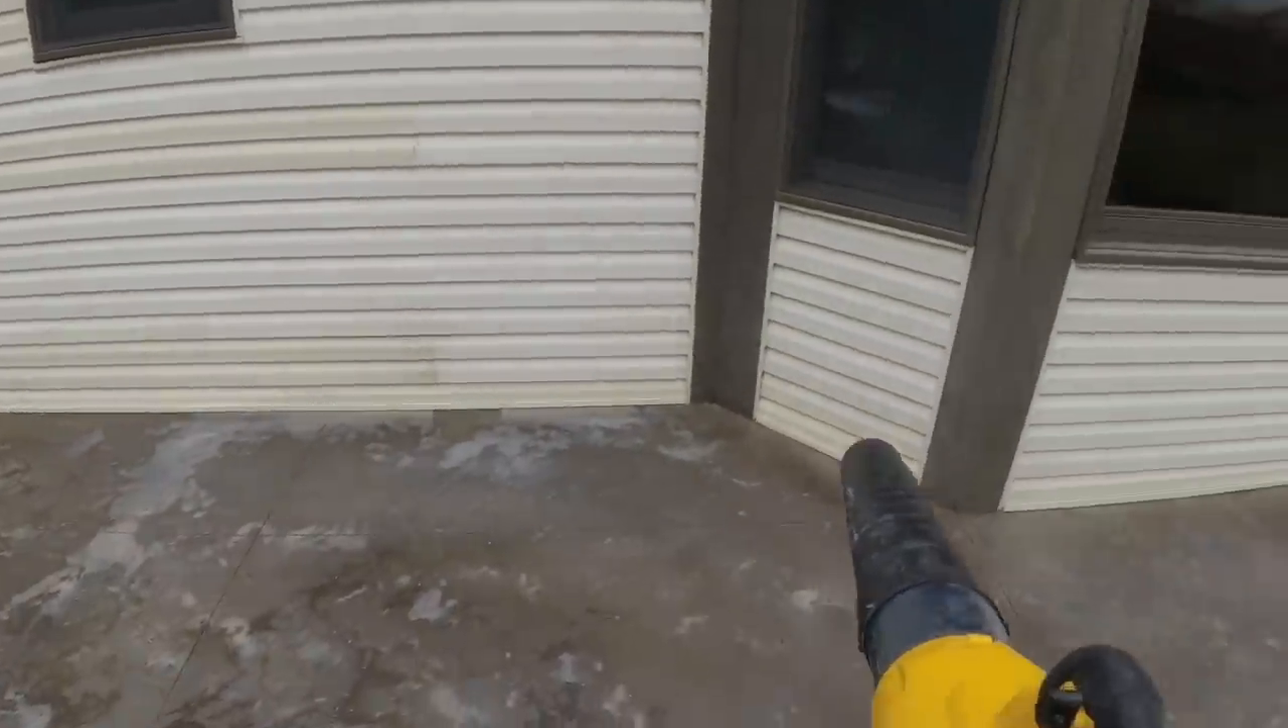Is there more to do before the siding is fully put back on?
No.